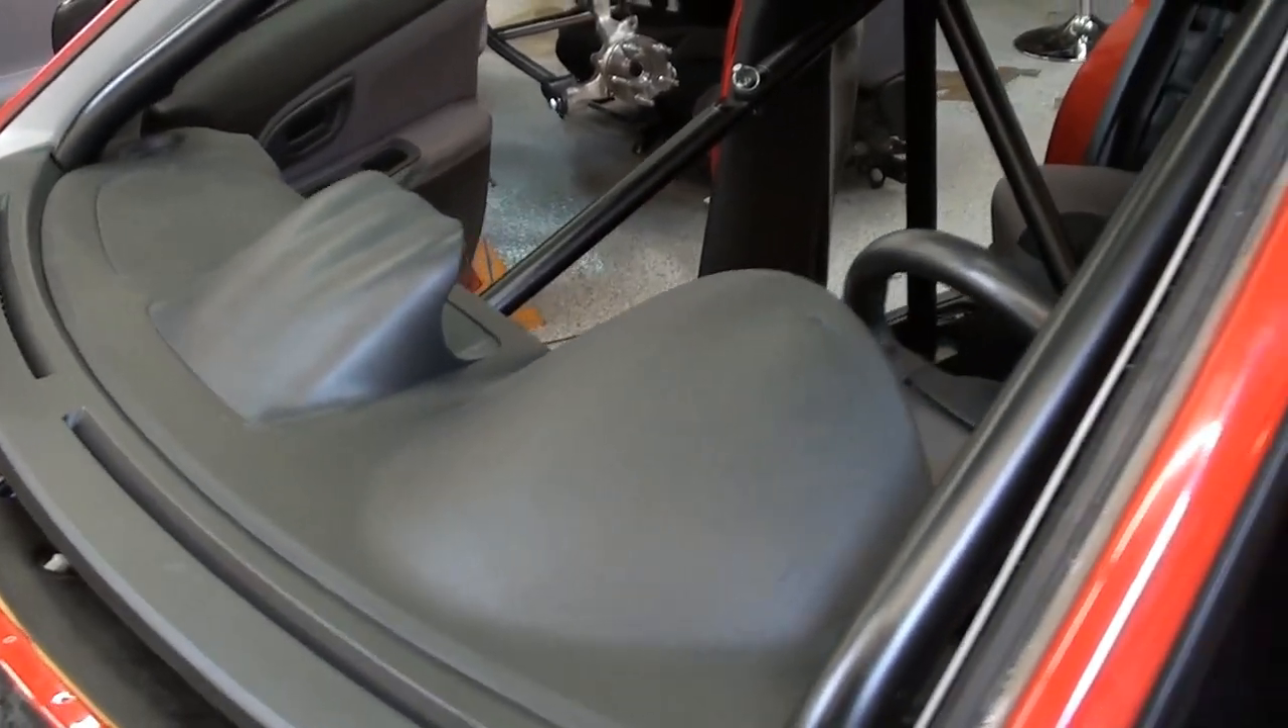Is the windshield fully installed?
No.